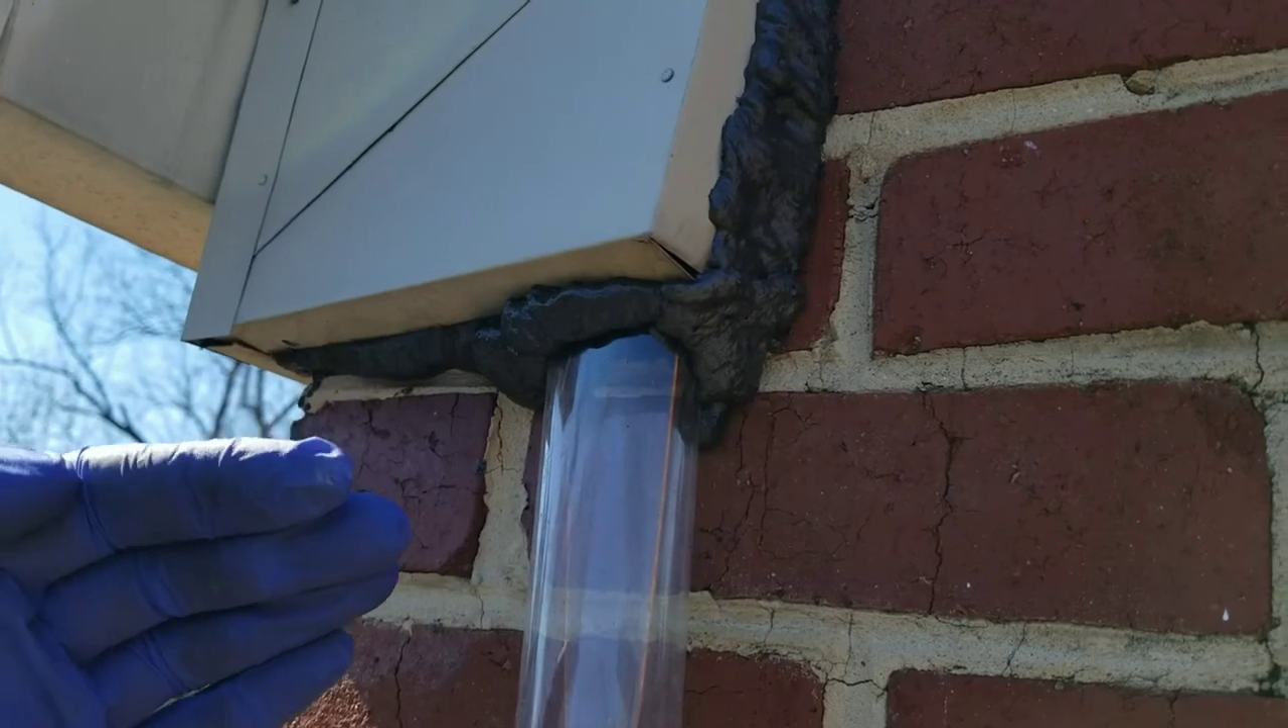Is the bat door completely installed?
Yes.